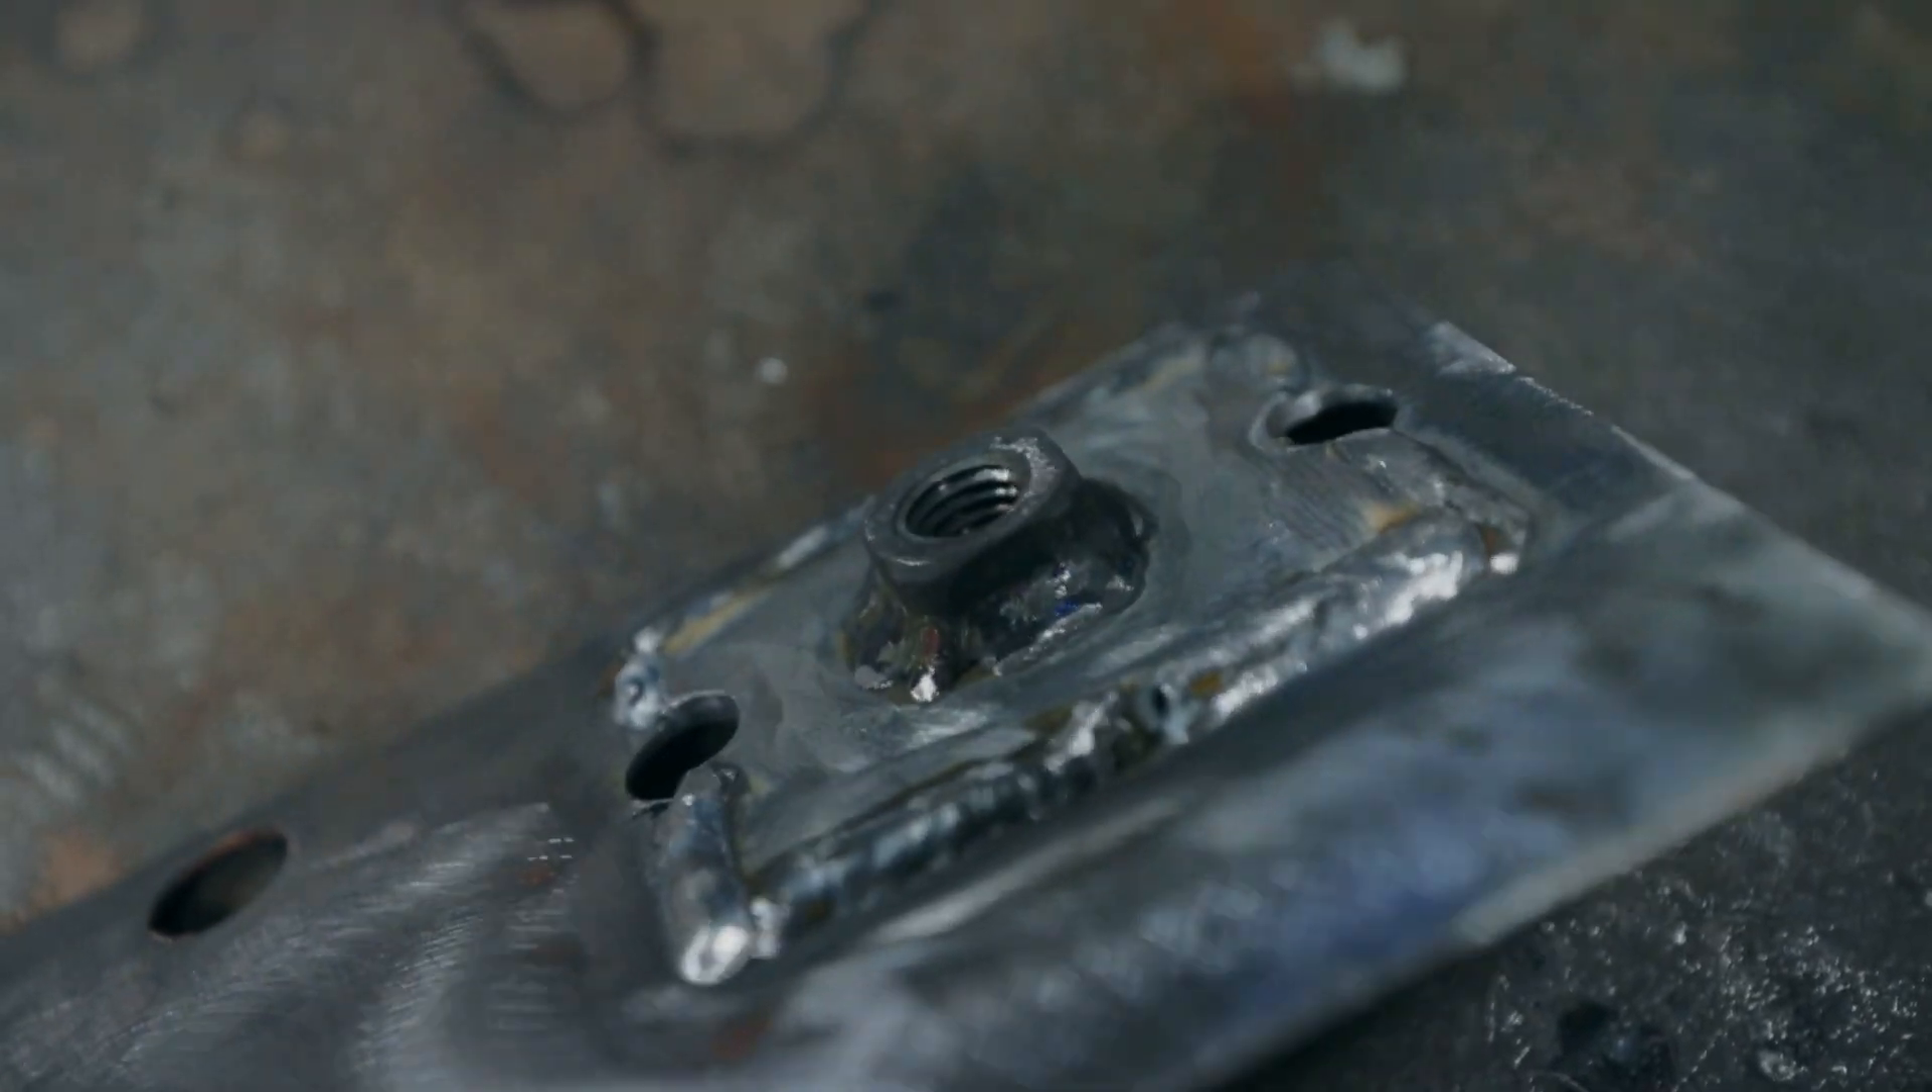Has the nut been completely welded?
Yes.